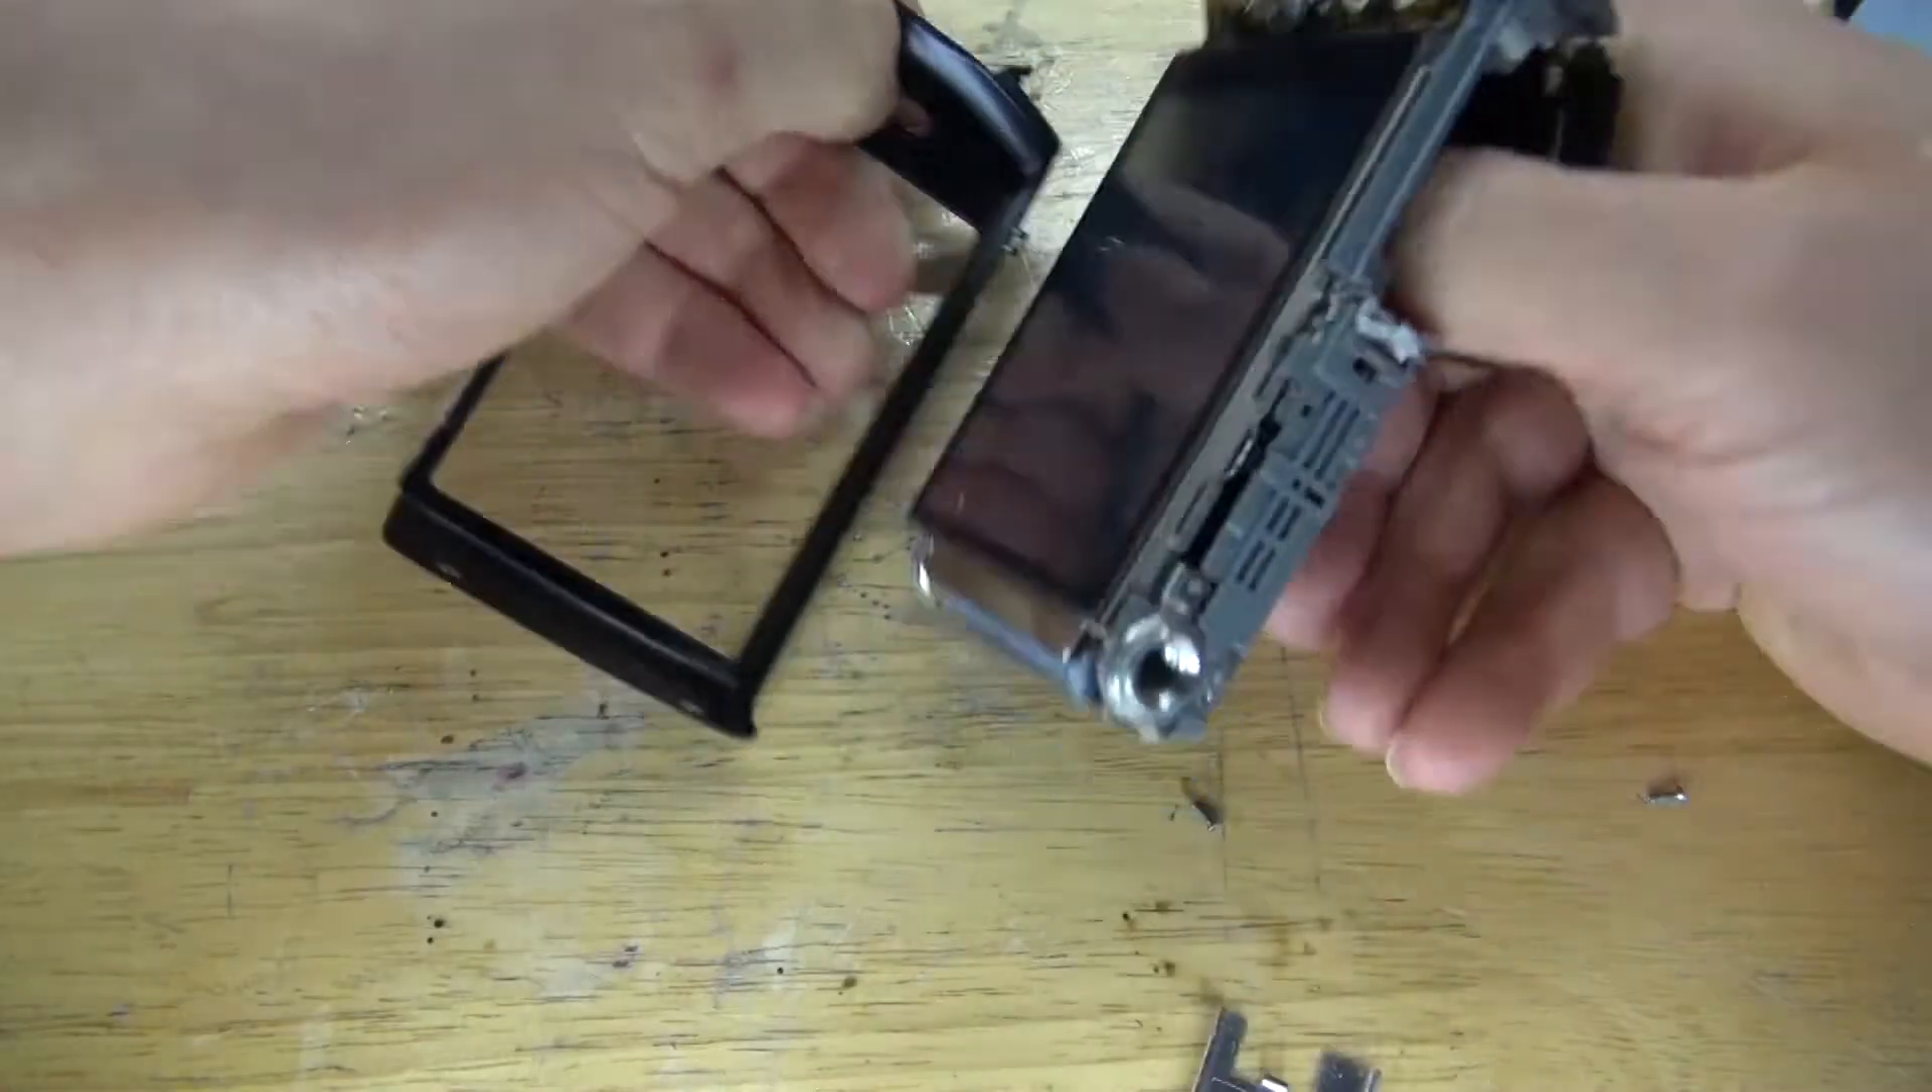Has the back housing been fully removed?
Yes.